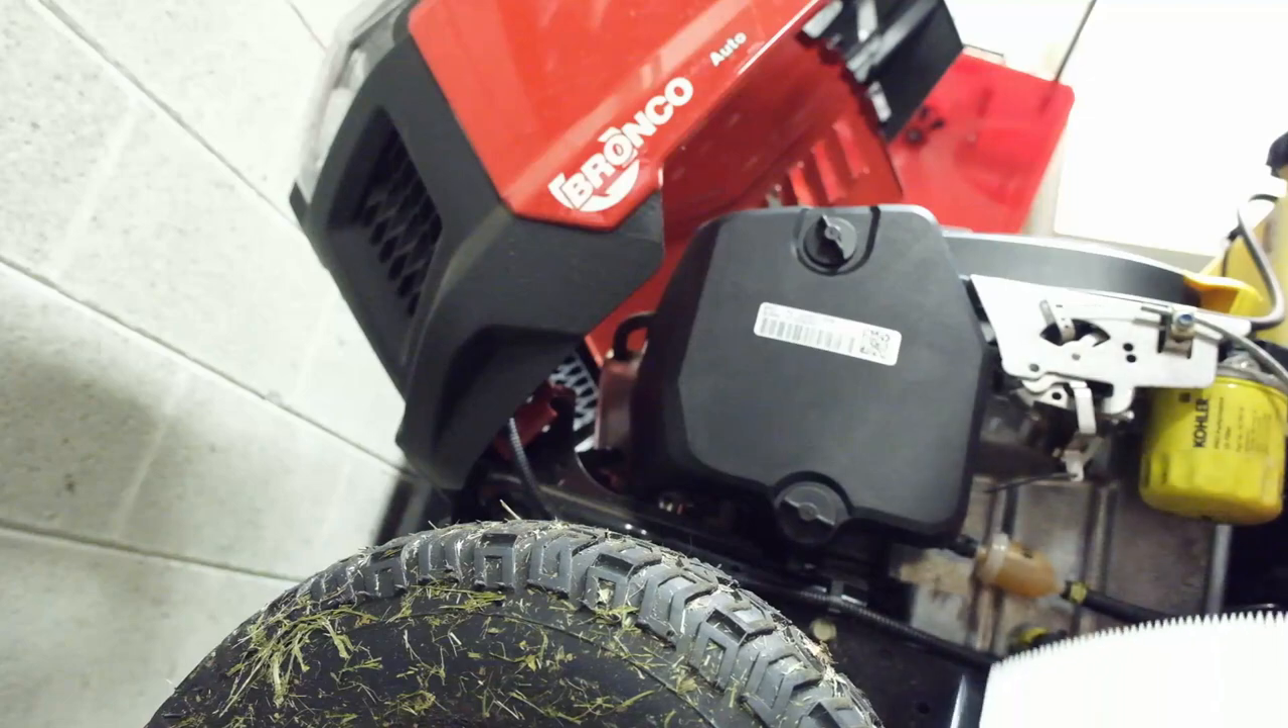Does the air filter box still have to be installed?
No.